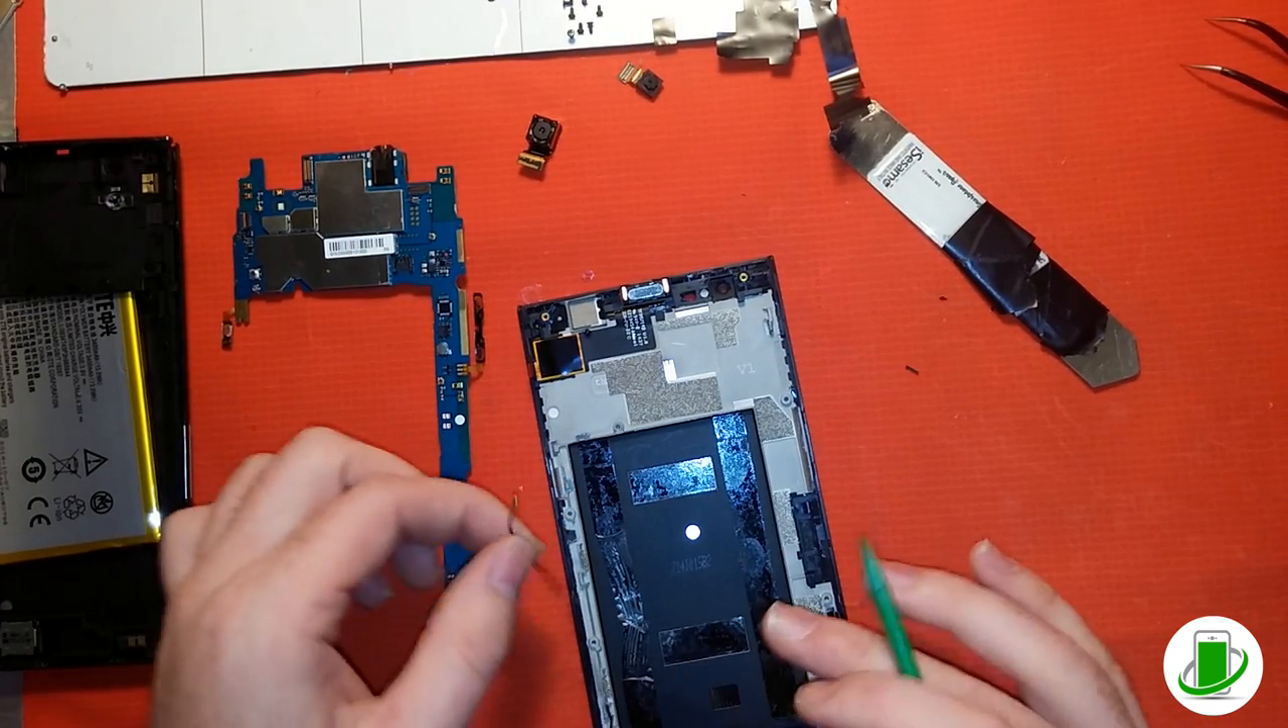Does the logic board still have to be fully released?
No.